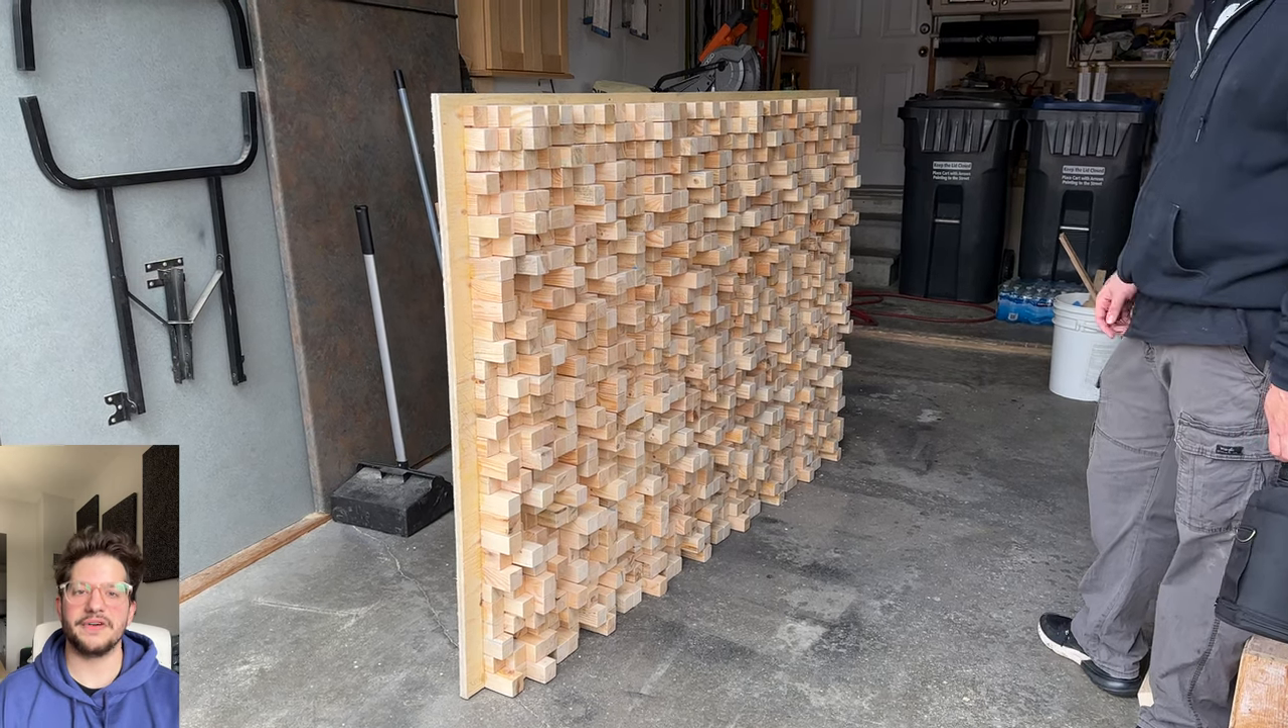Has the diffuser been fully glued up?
Yes.